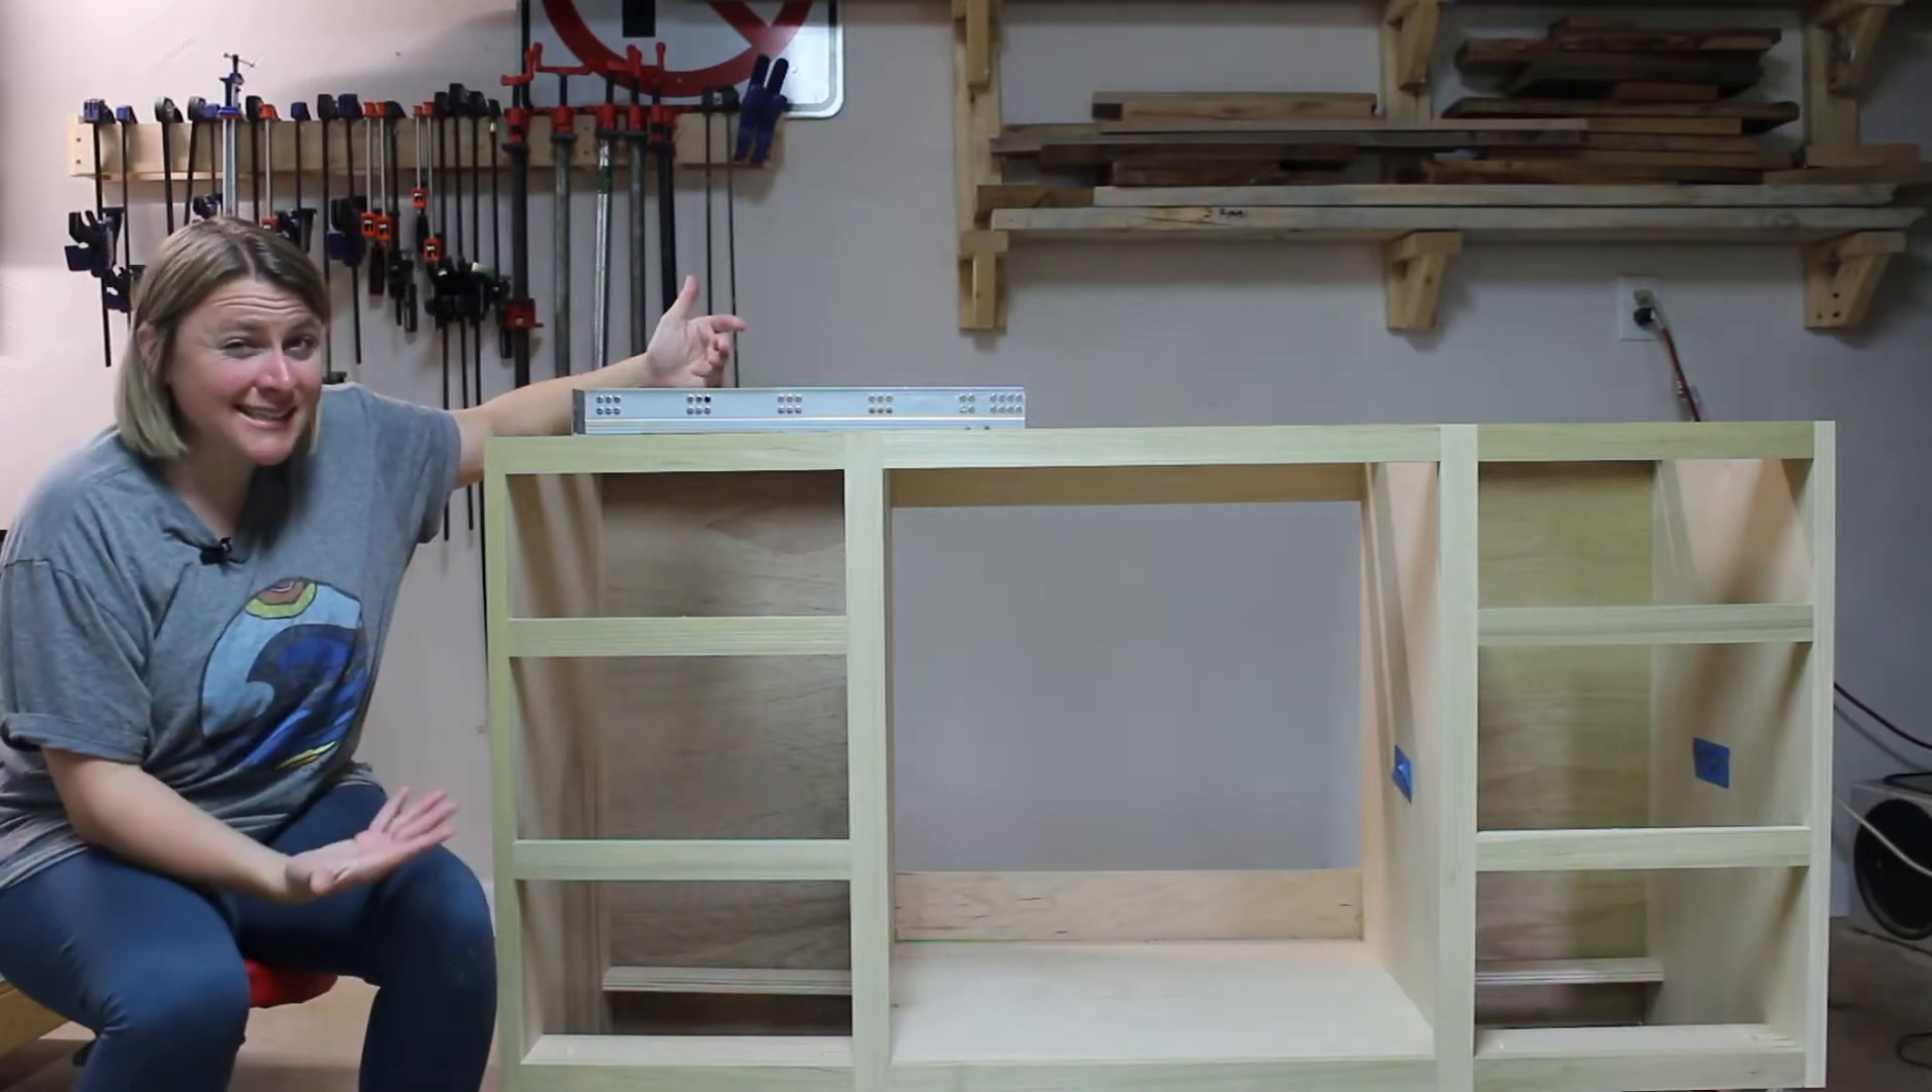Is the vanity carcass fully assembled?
Yes.